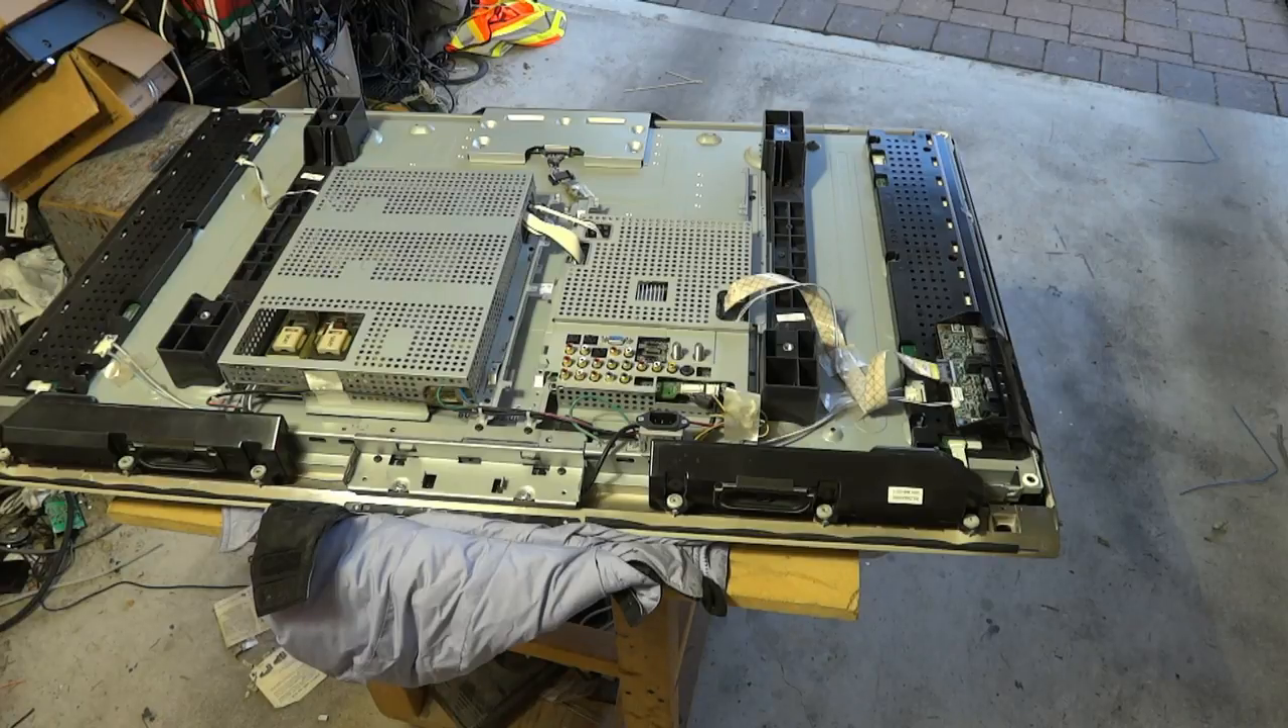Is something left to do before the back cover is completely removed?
No.